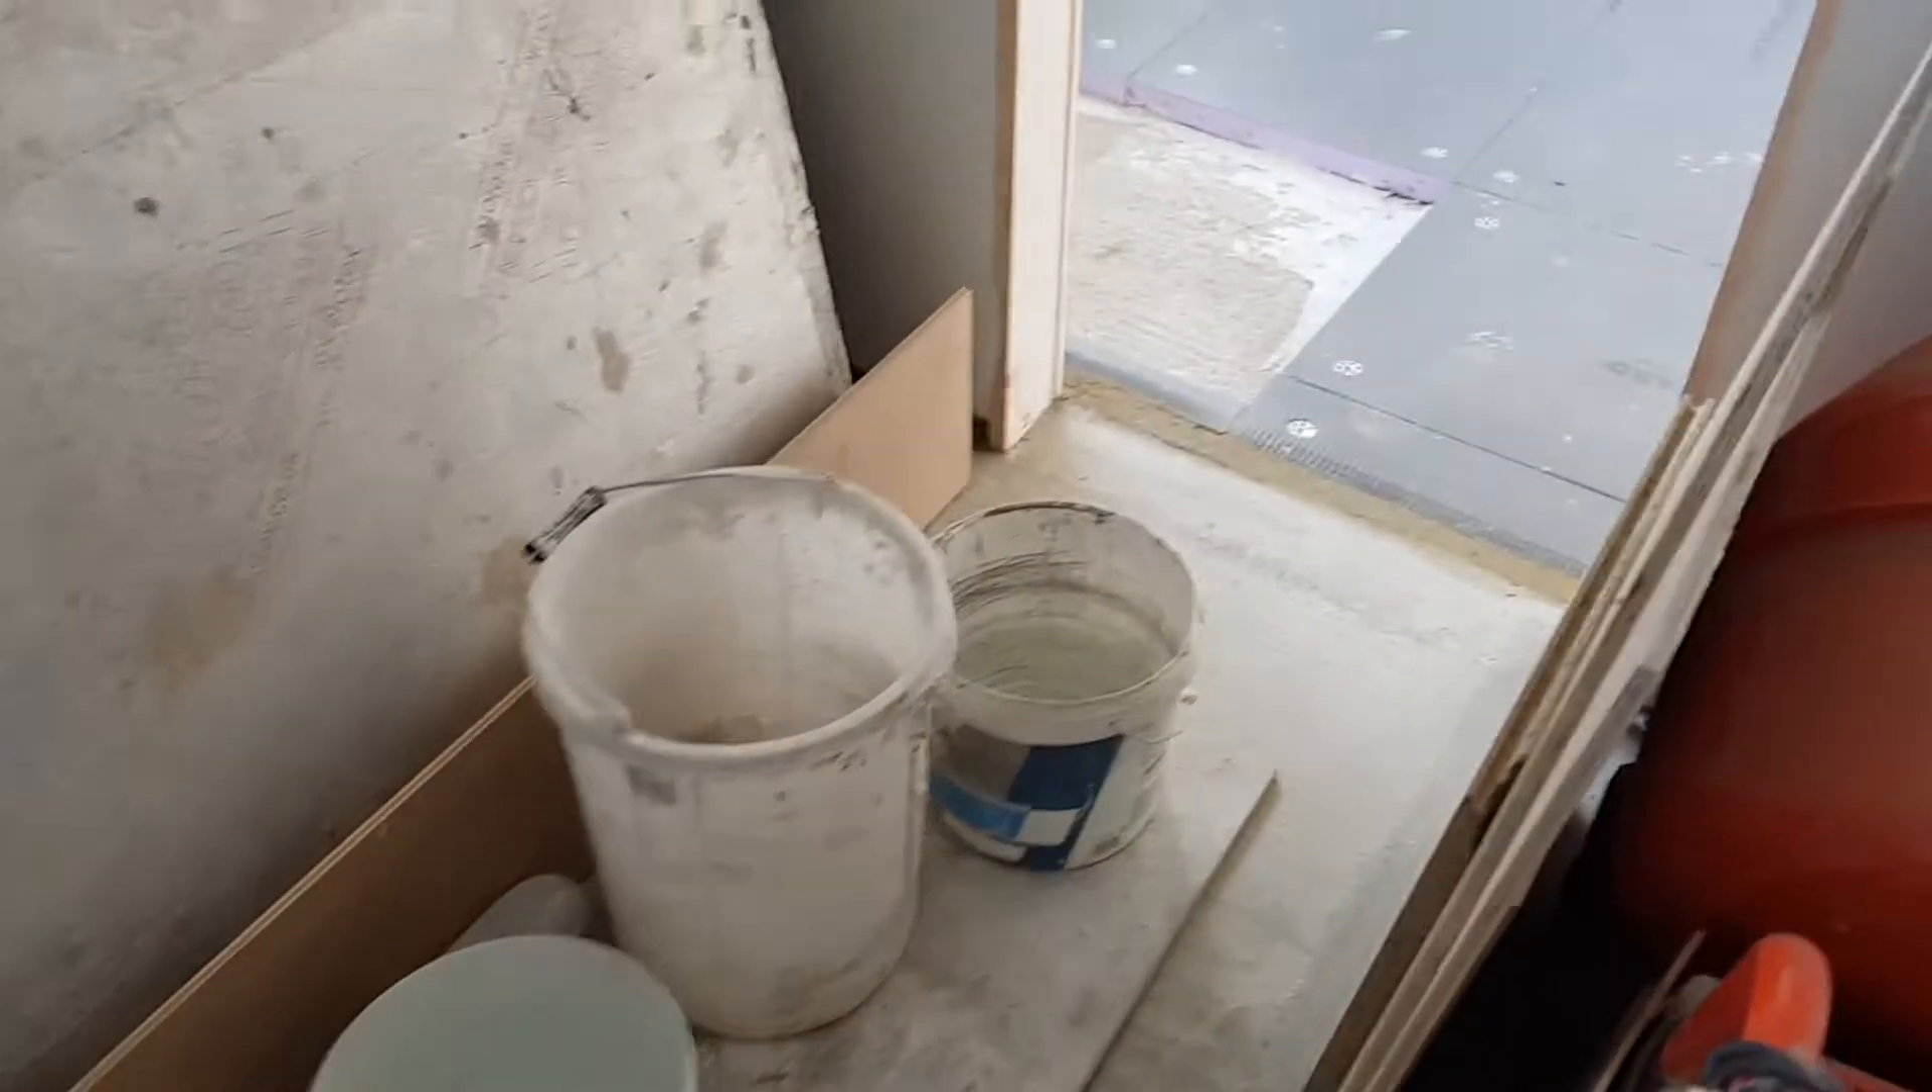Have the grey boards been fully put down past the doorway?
No.